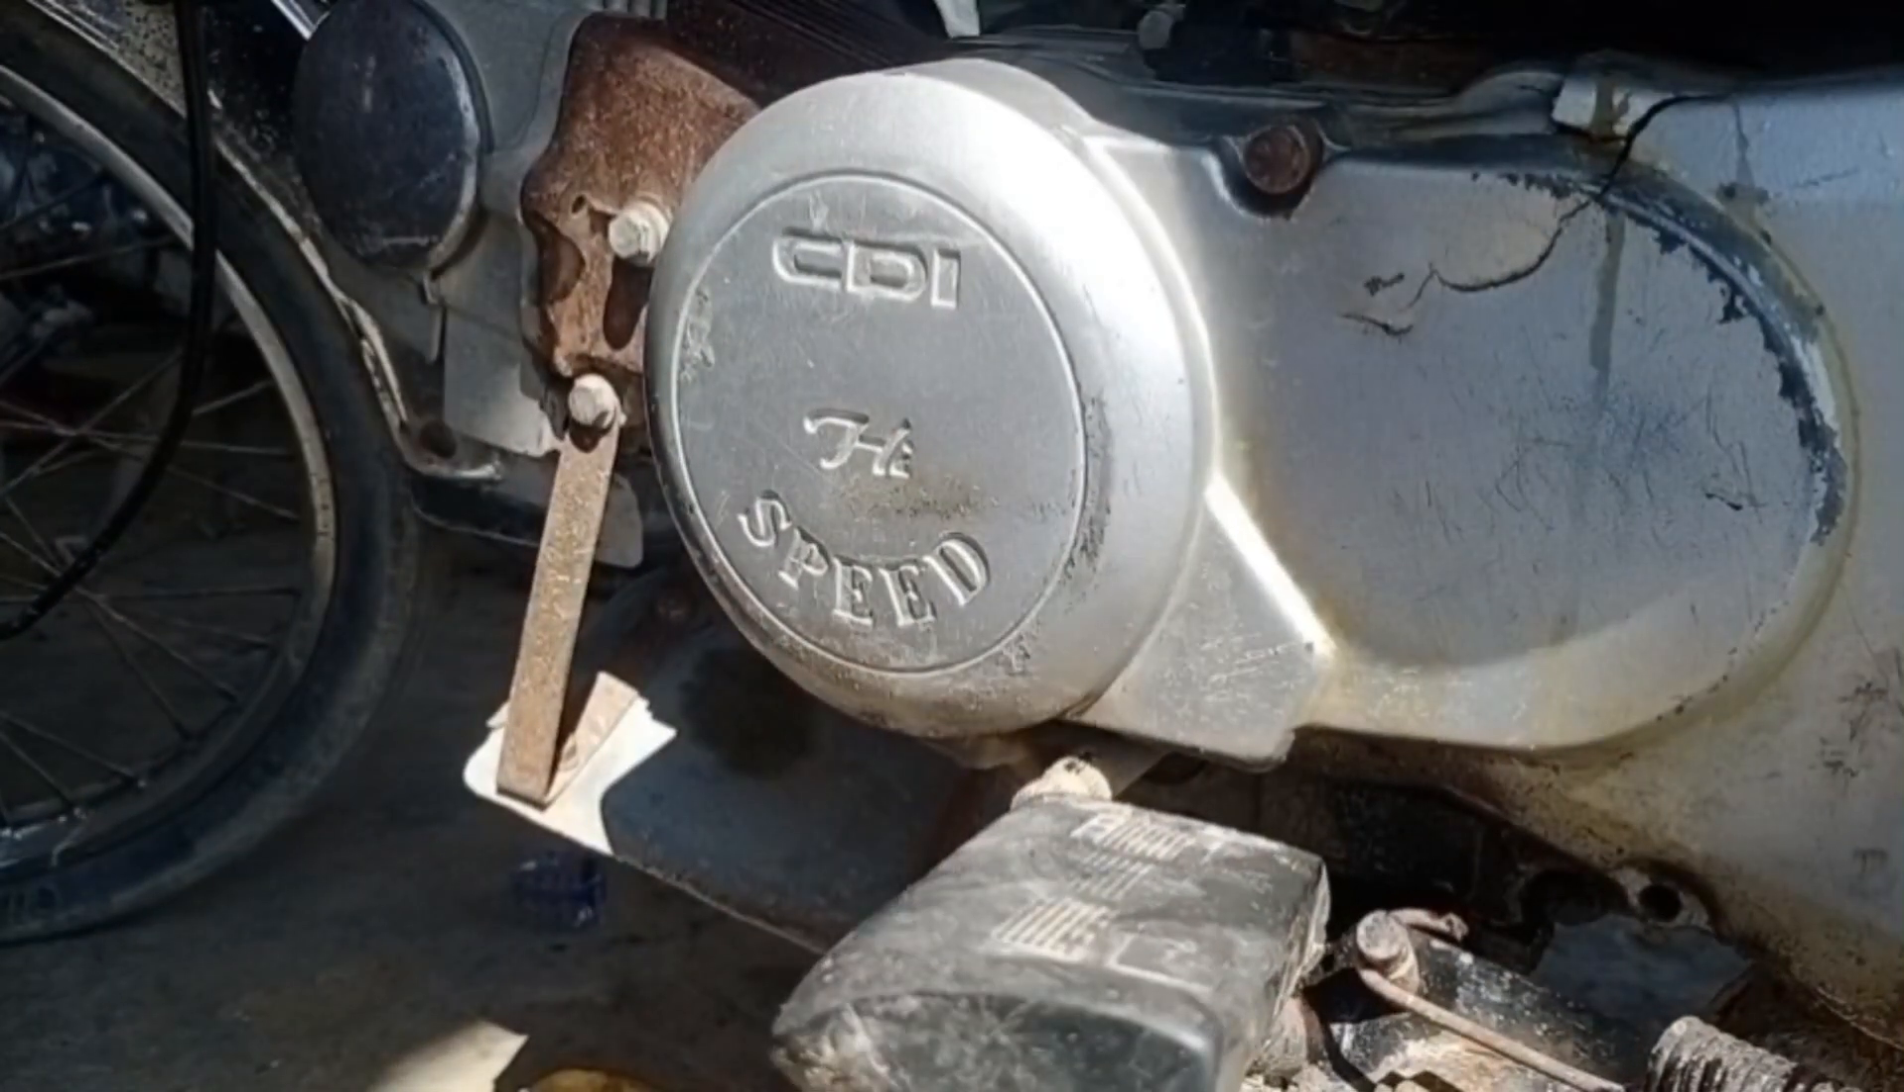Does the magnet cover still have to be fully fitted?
No.